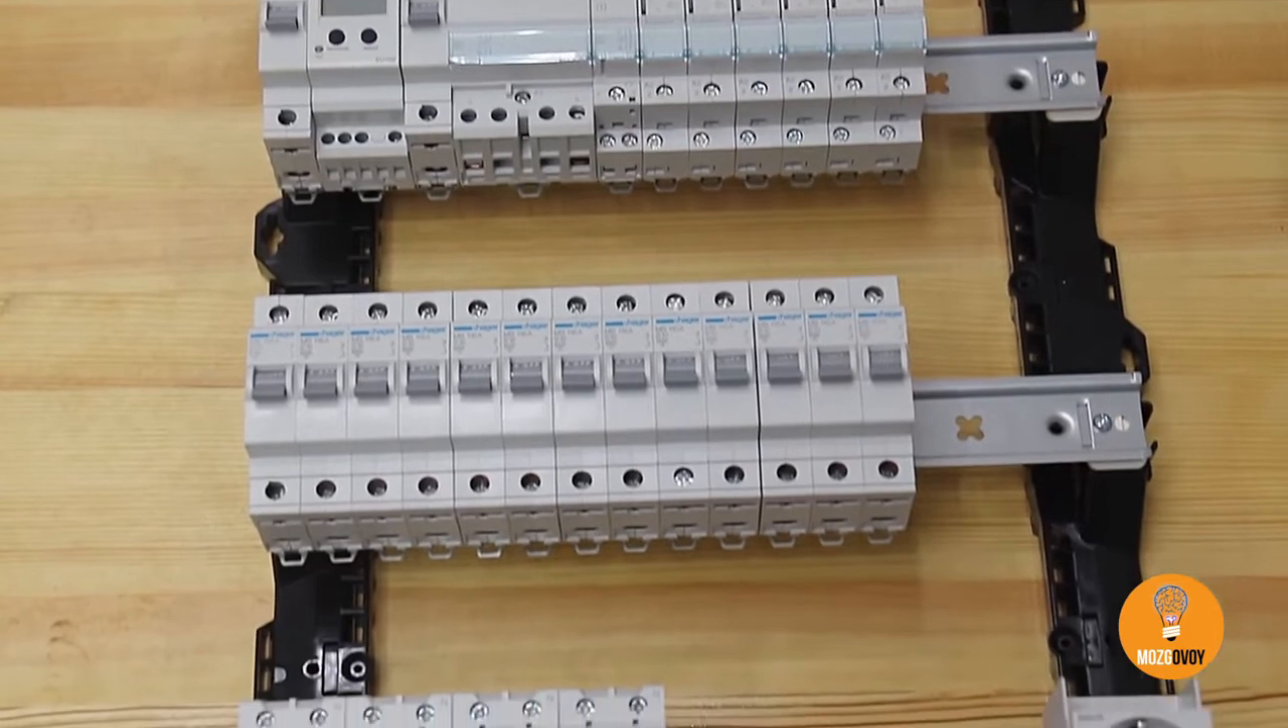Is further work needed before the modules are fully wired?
Yes.